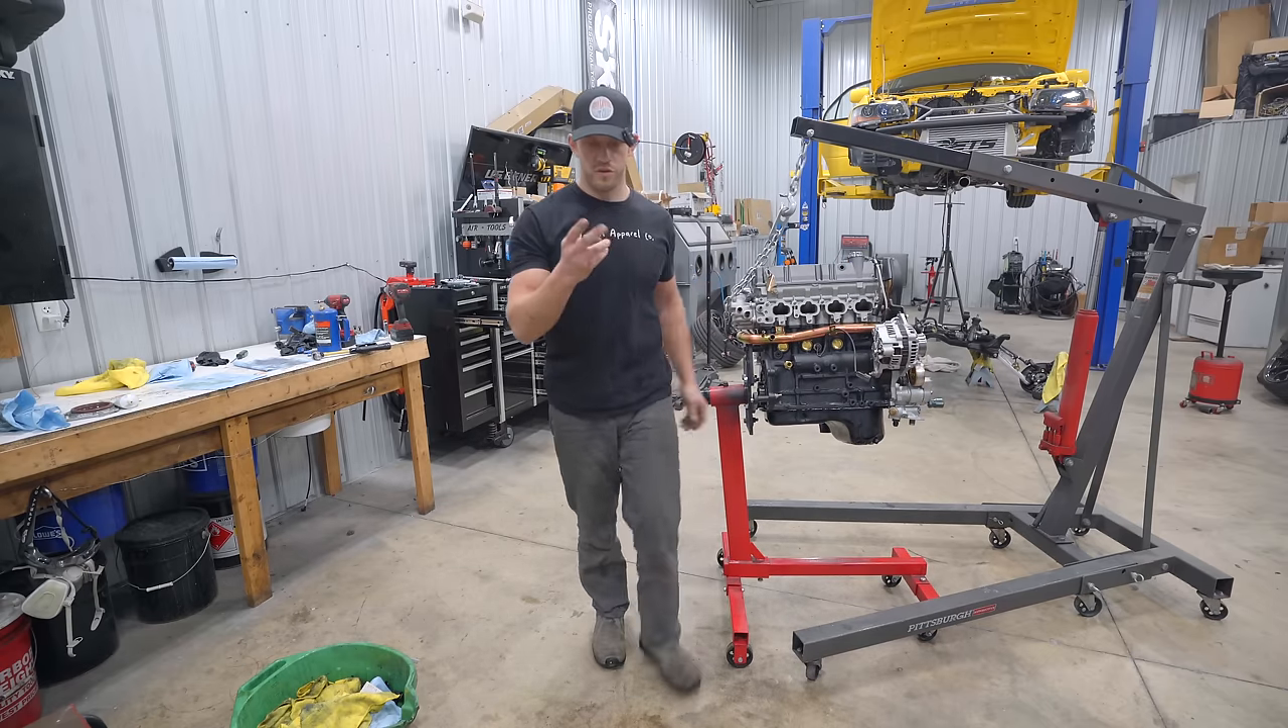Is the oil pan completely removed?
No.